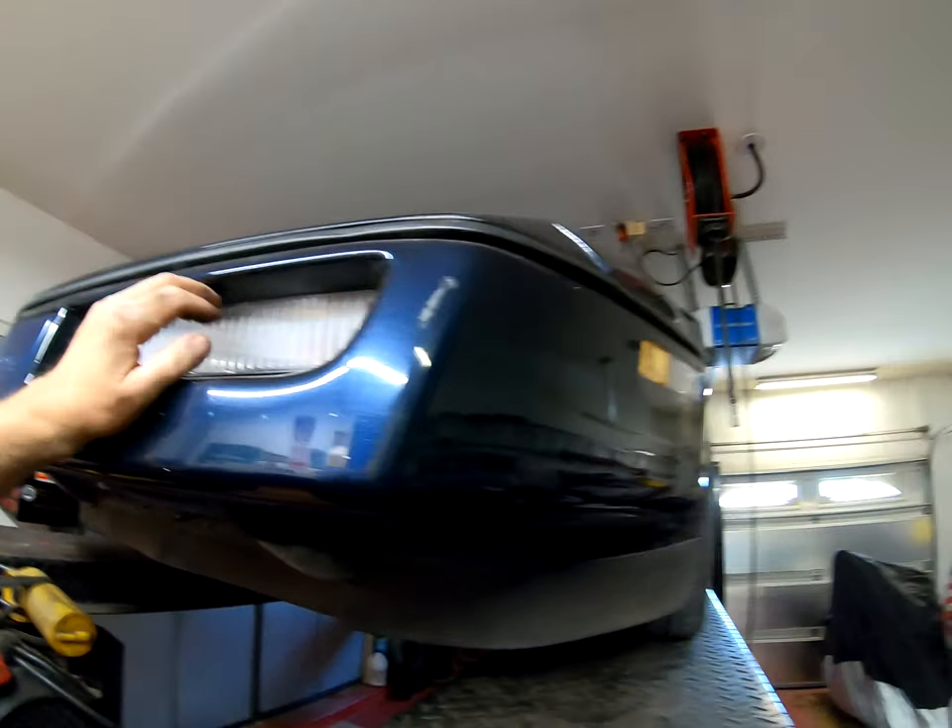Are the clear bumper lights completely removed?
No.